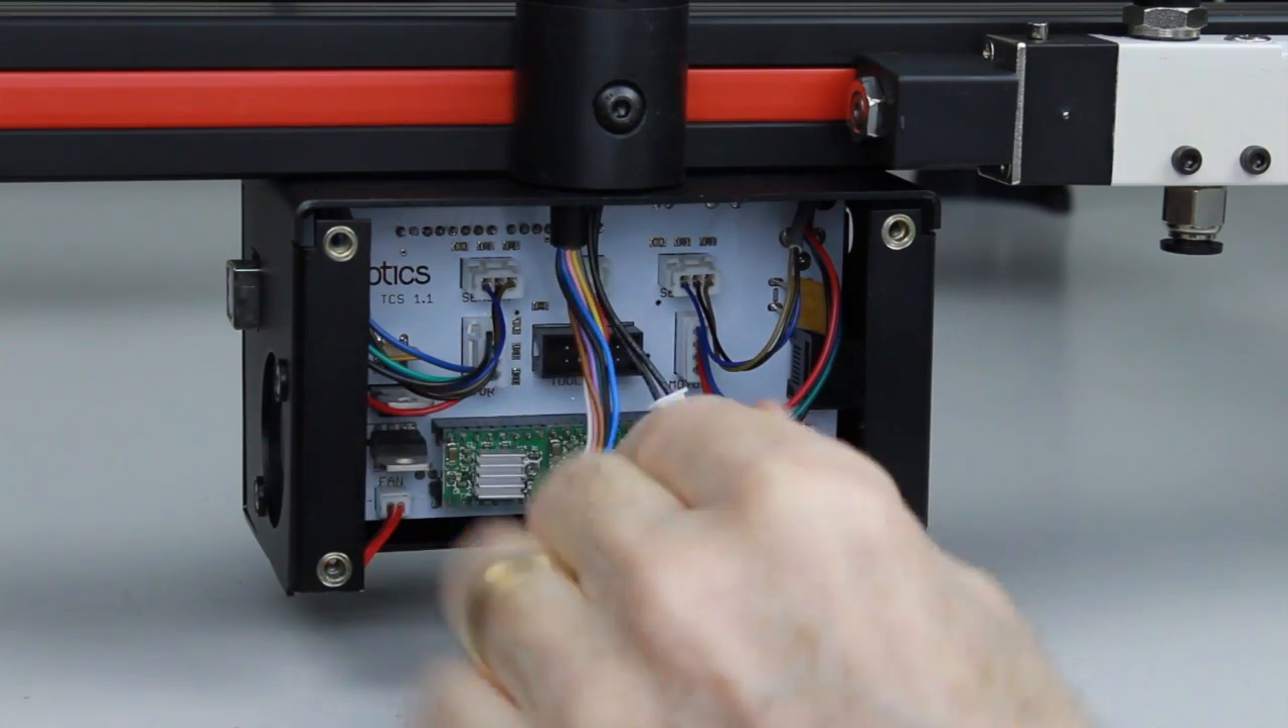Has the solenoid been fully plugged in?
No.